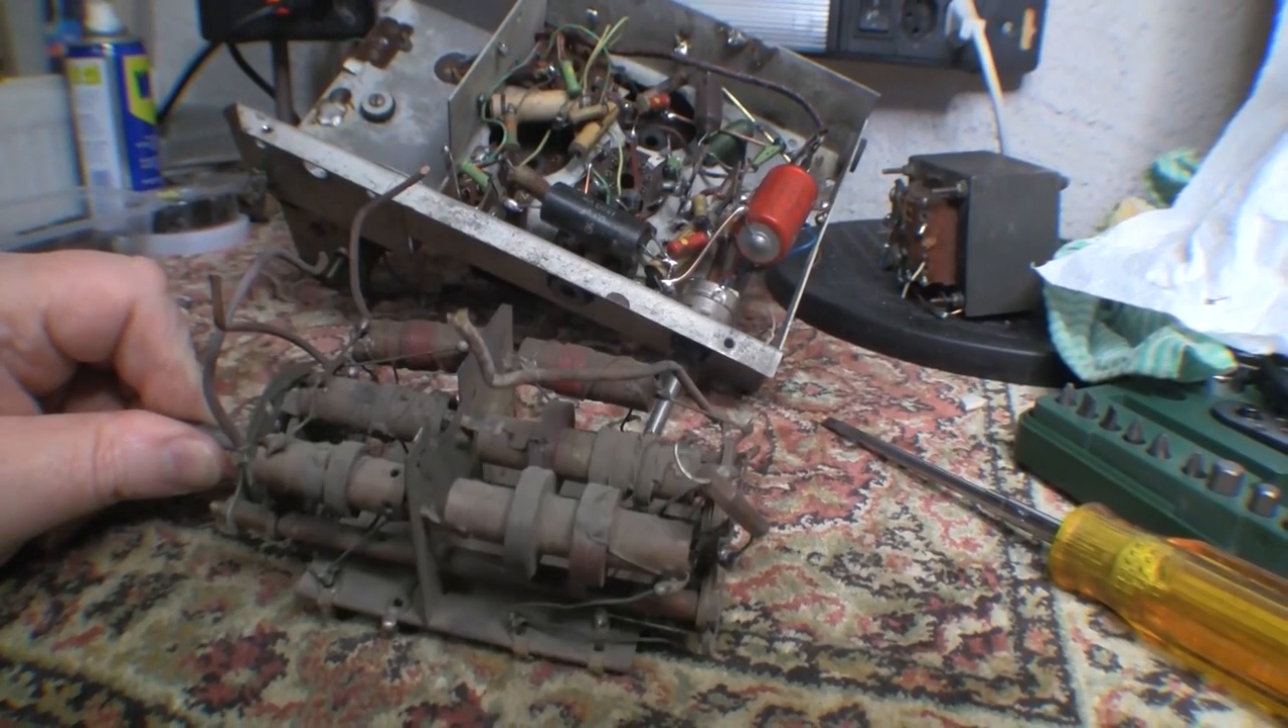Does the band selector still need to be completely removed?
No.